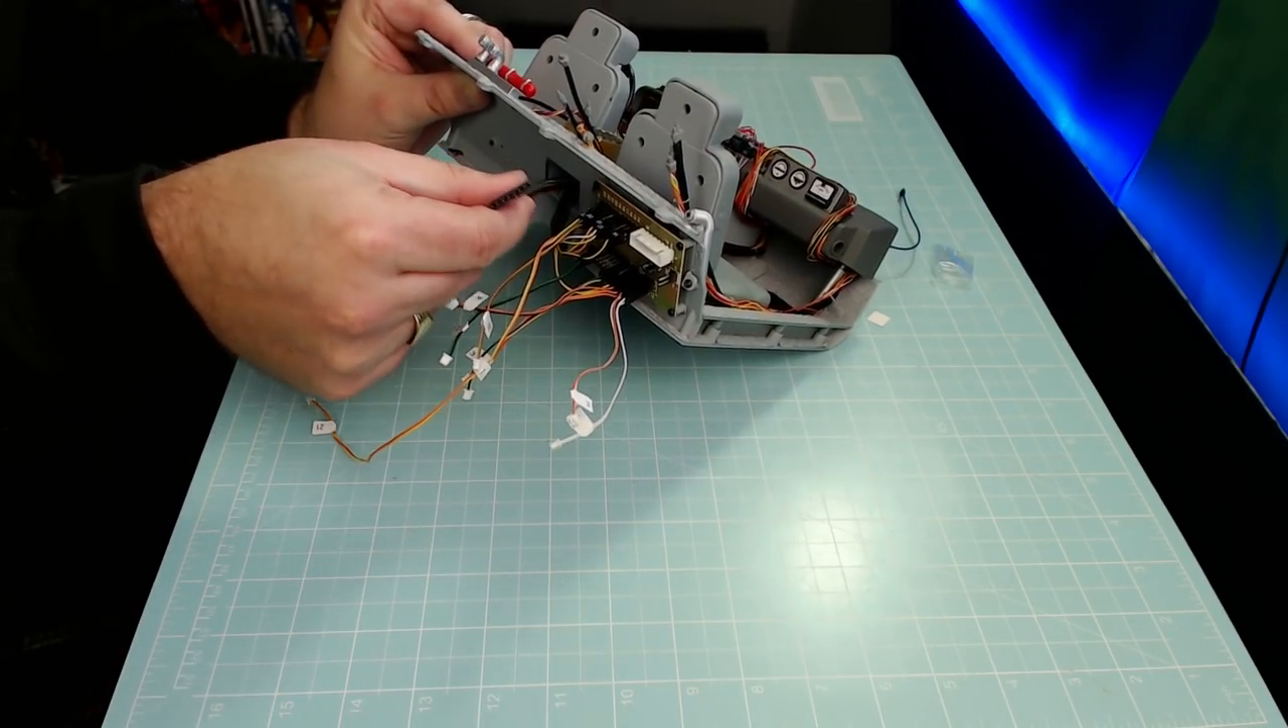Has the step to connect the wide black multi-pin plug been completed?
No.